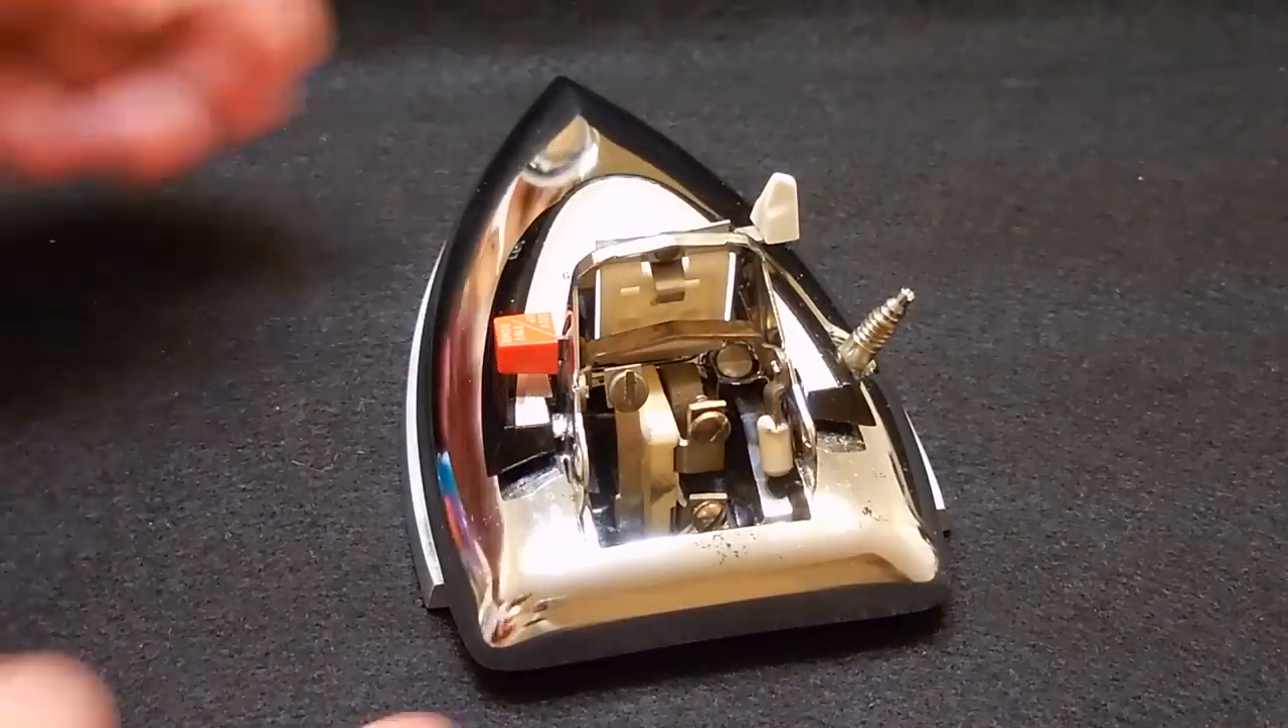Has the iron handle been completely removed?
Yes.